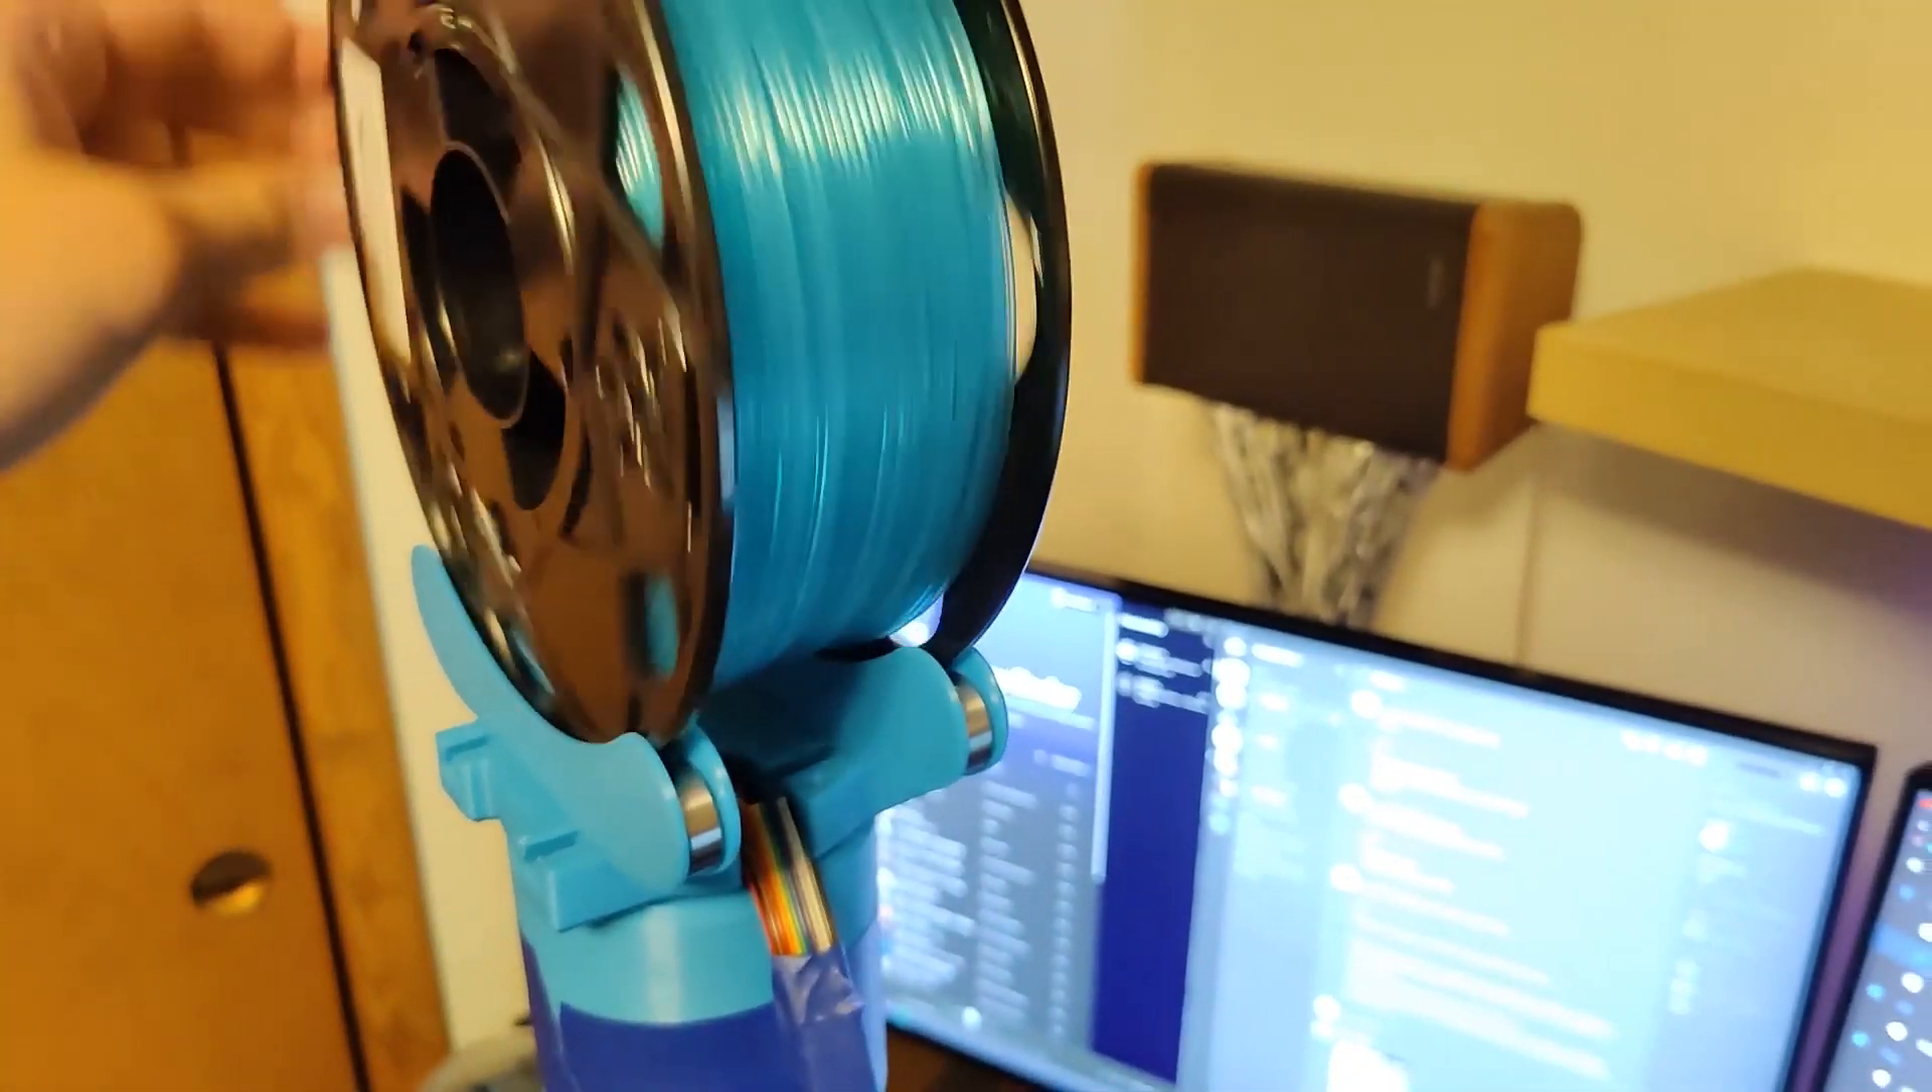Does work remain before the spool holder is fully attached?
No.